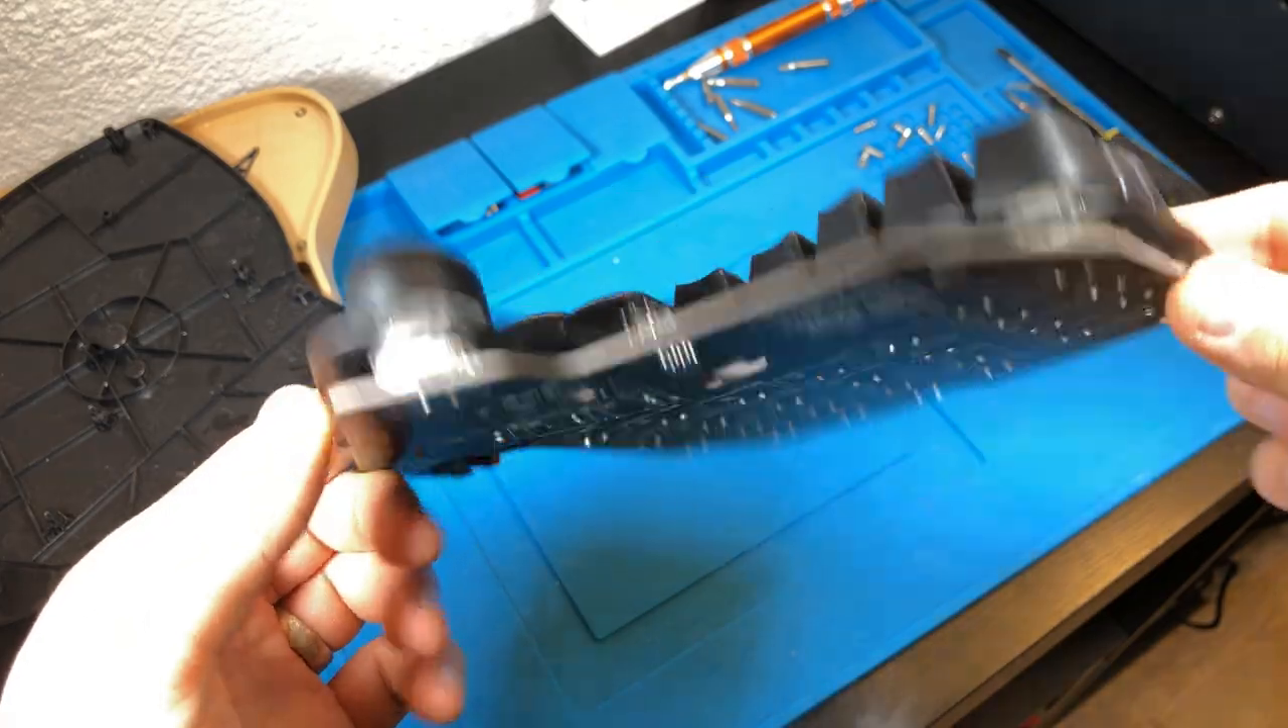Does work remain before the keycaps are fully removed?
Yes.